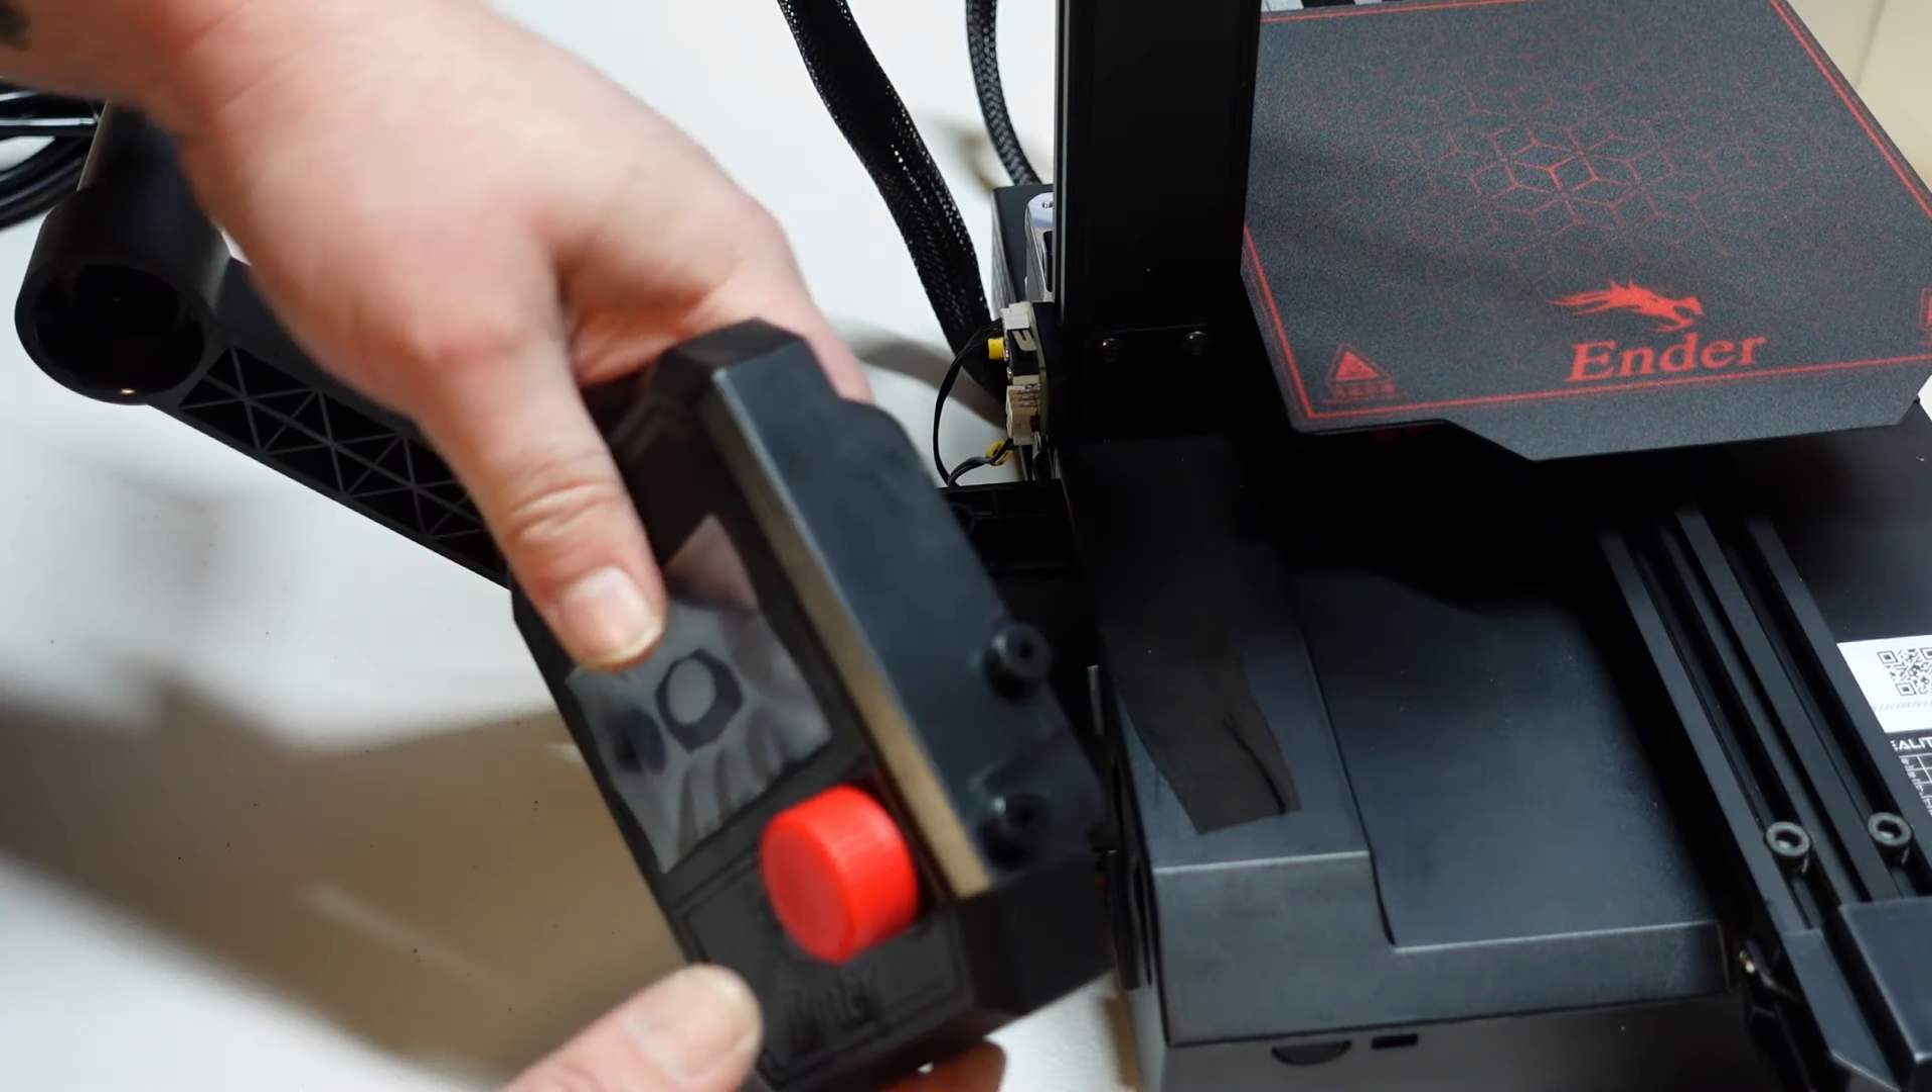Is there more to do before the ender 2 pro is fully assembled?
Yes.